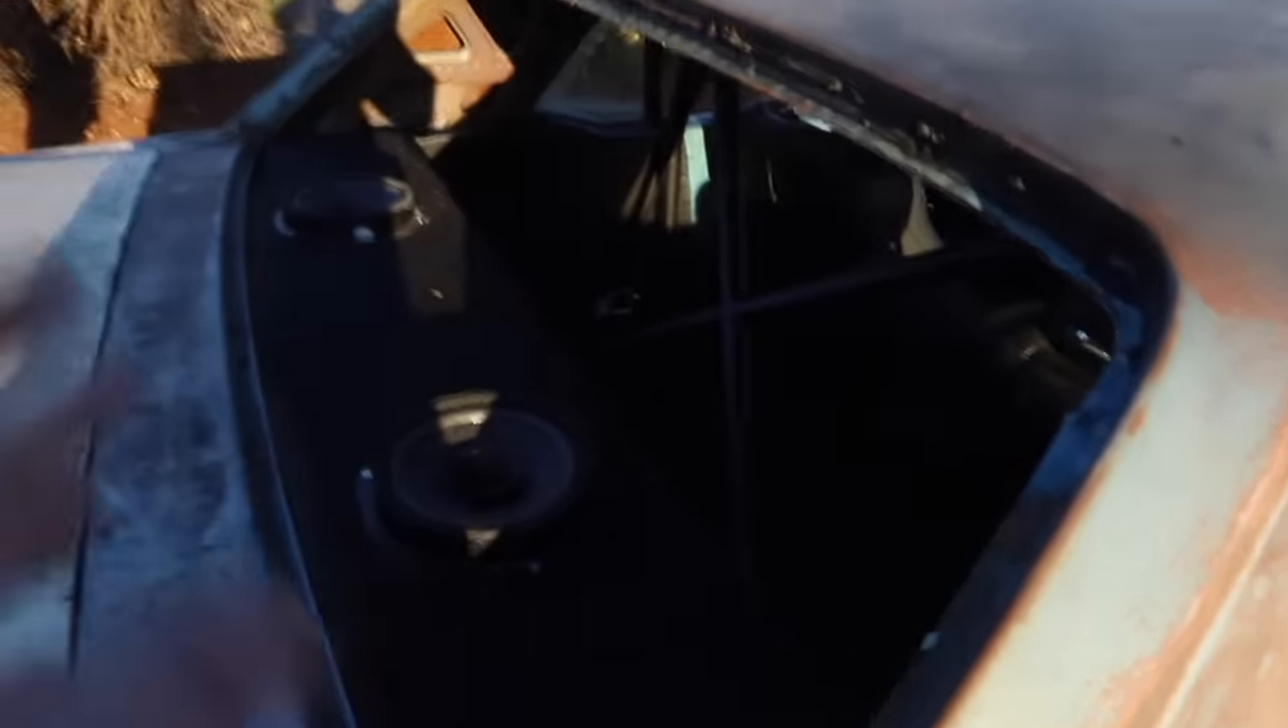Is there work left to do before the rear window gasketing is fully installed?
Yes.